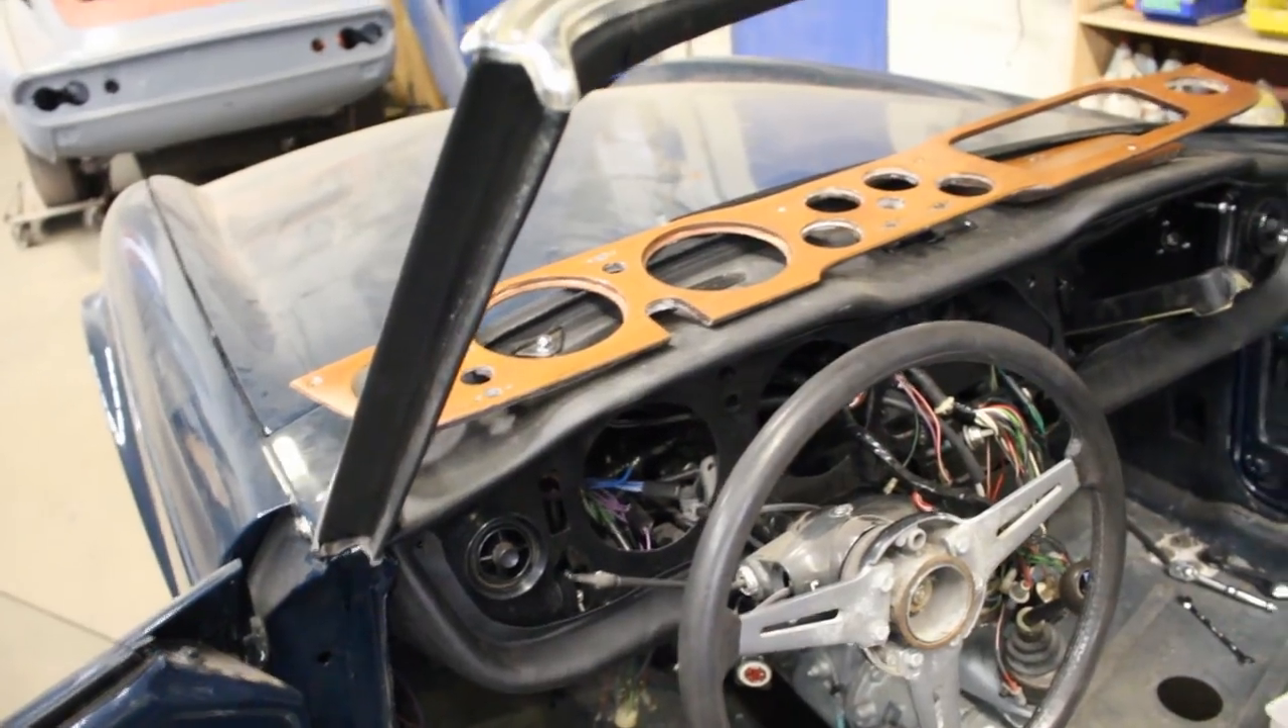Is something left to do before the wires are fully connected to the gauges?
Yes.